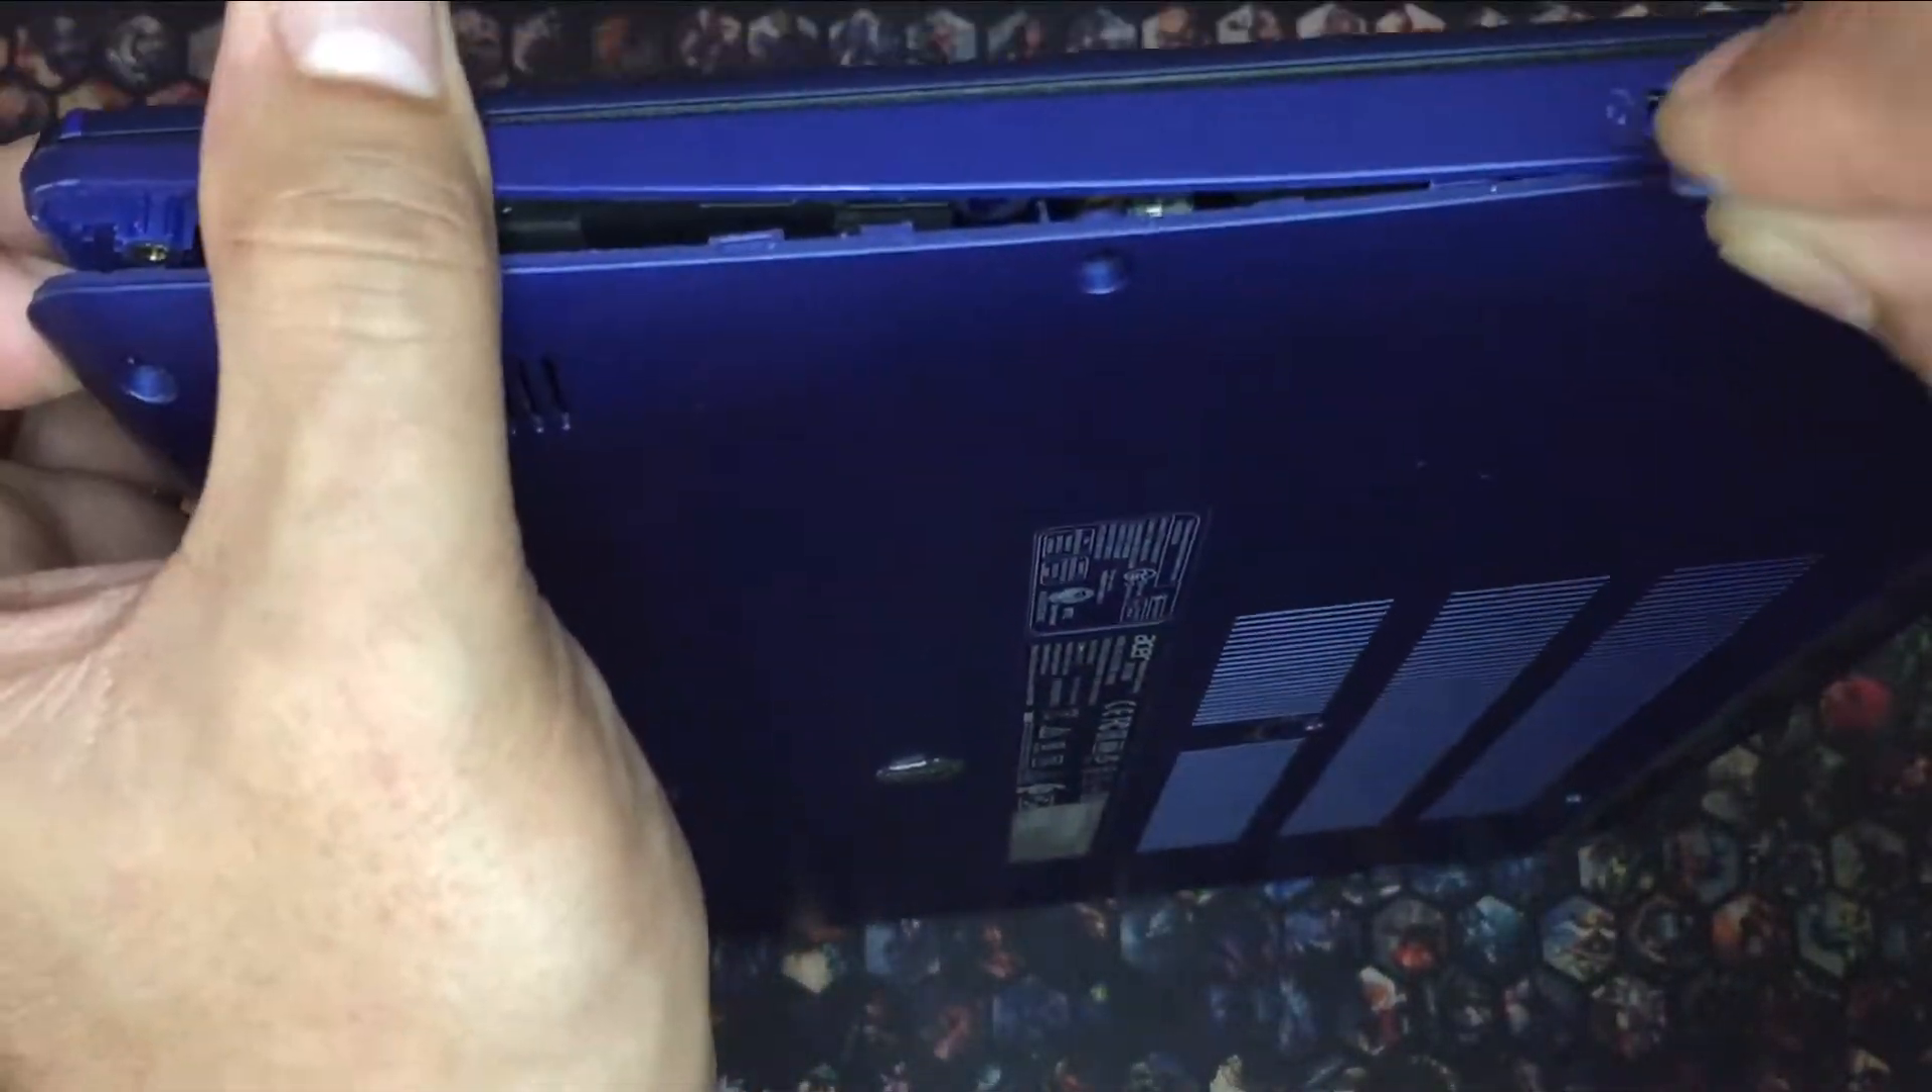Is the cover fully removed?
No.